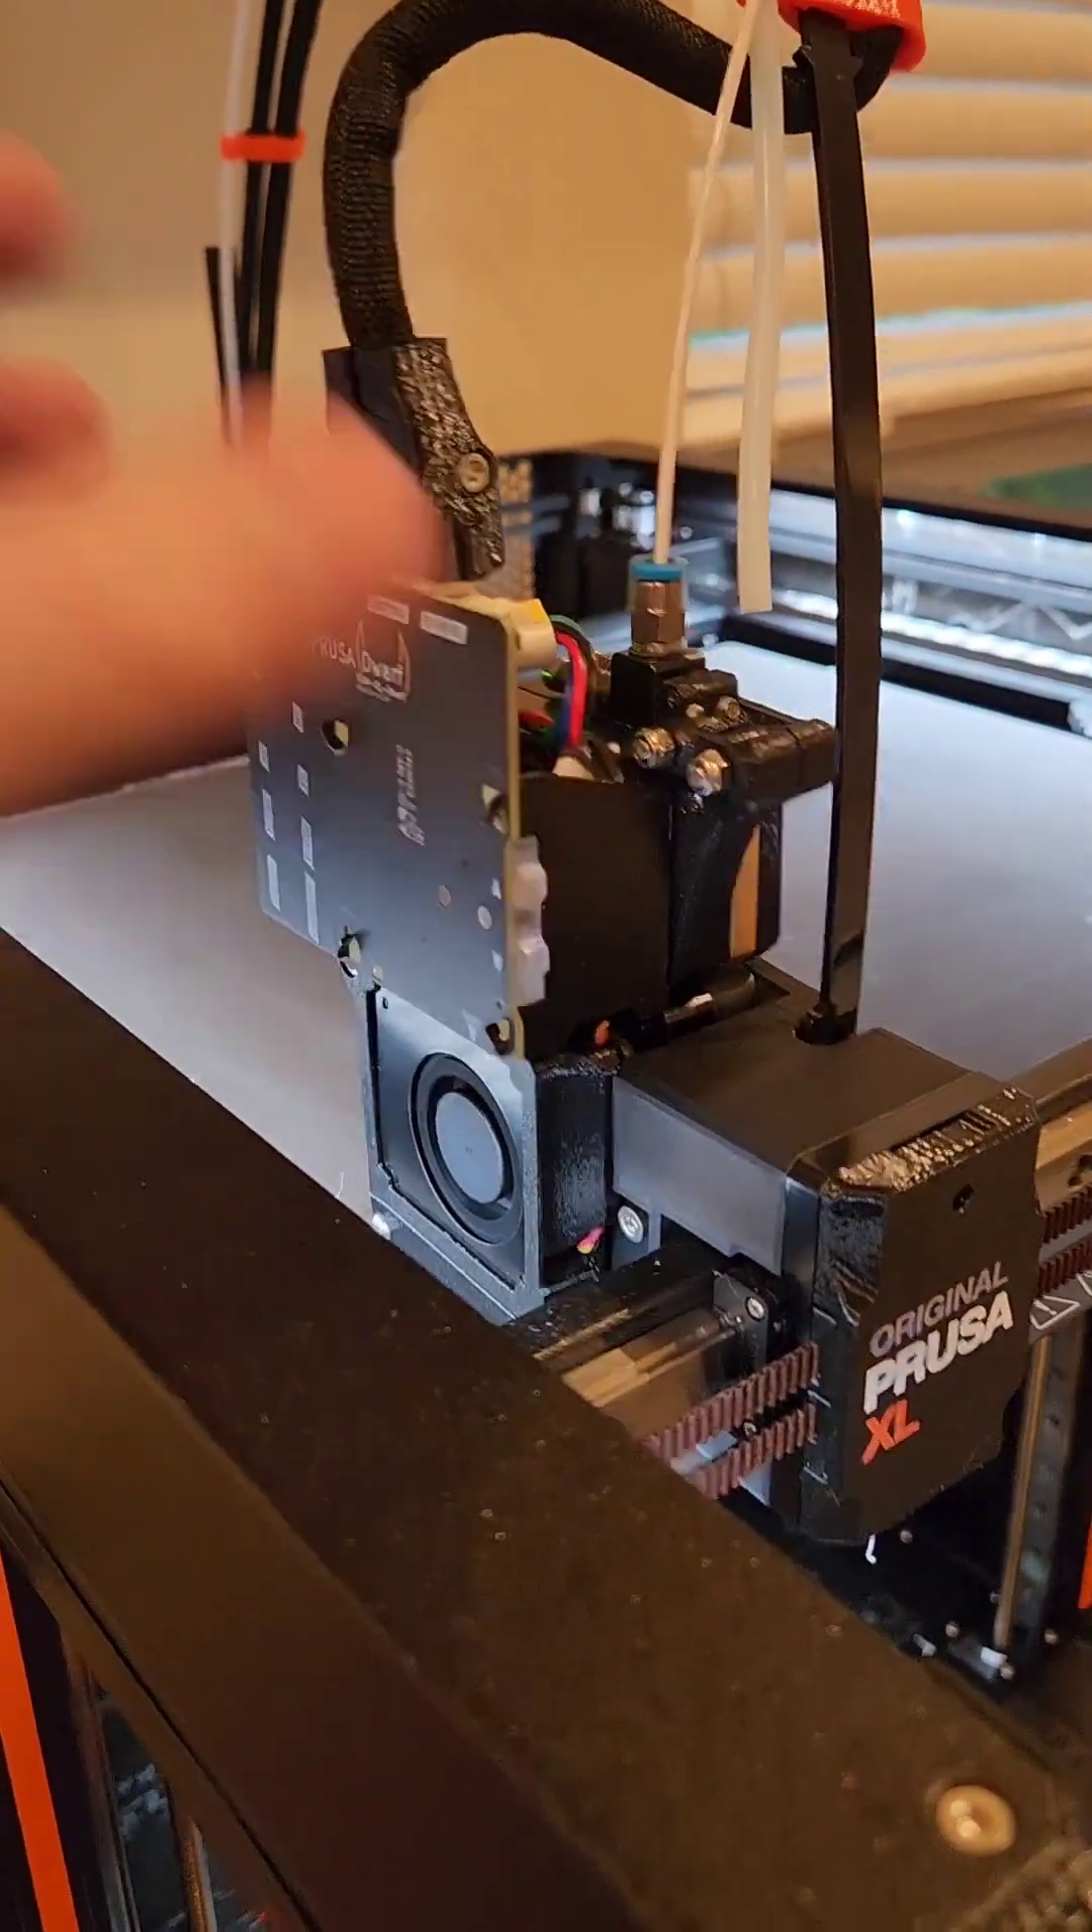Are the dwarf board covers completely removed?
Yes.